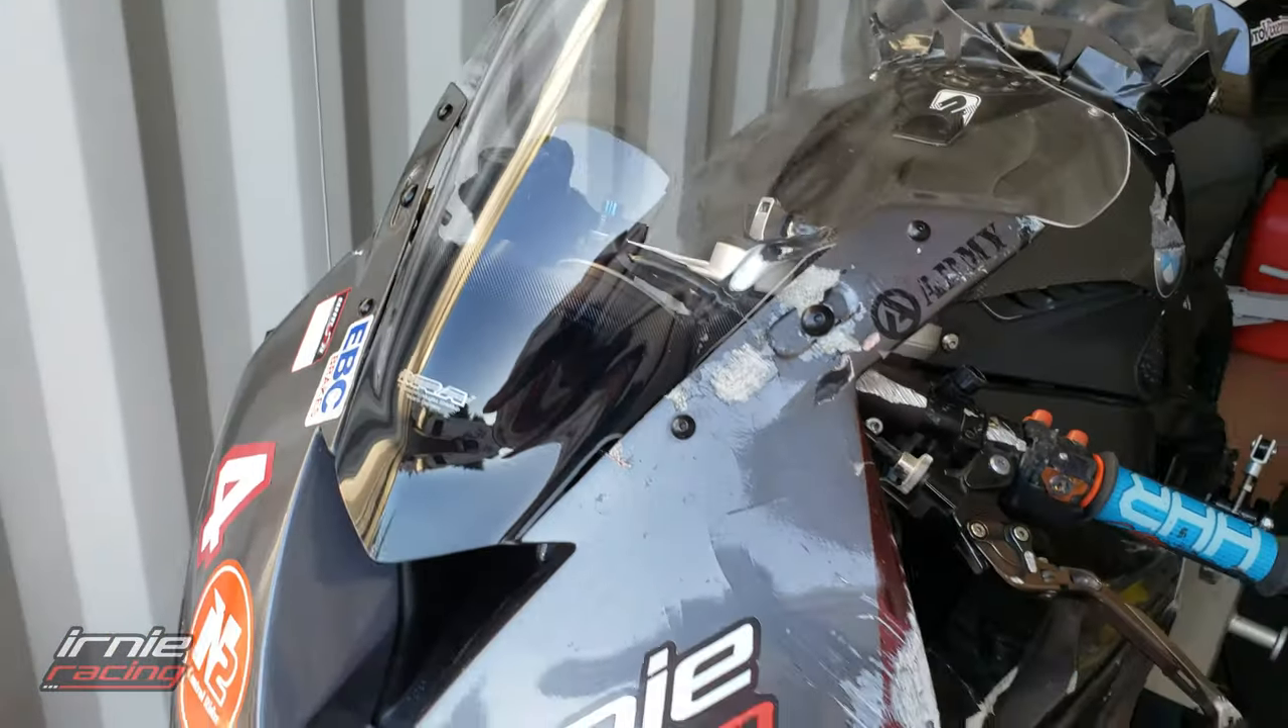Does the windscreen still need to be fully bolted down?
No.